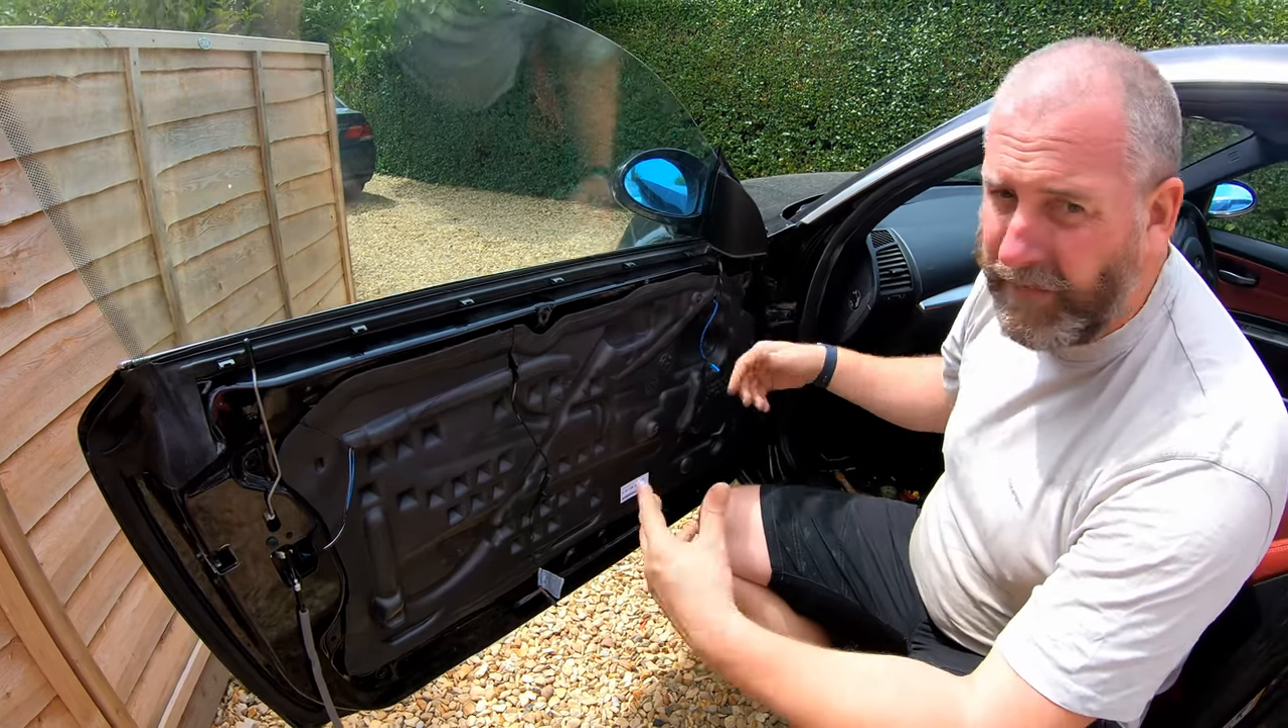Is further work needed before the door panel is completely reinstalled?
Yes.